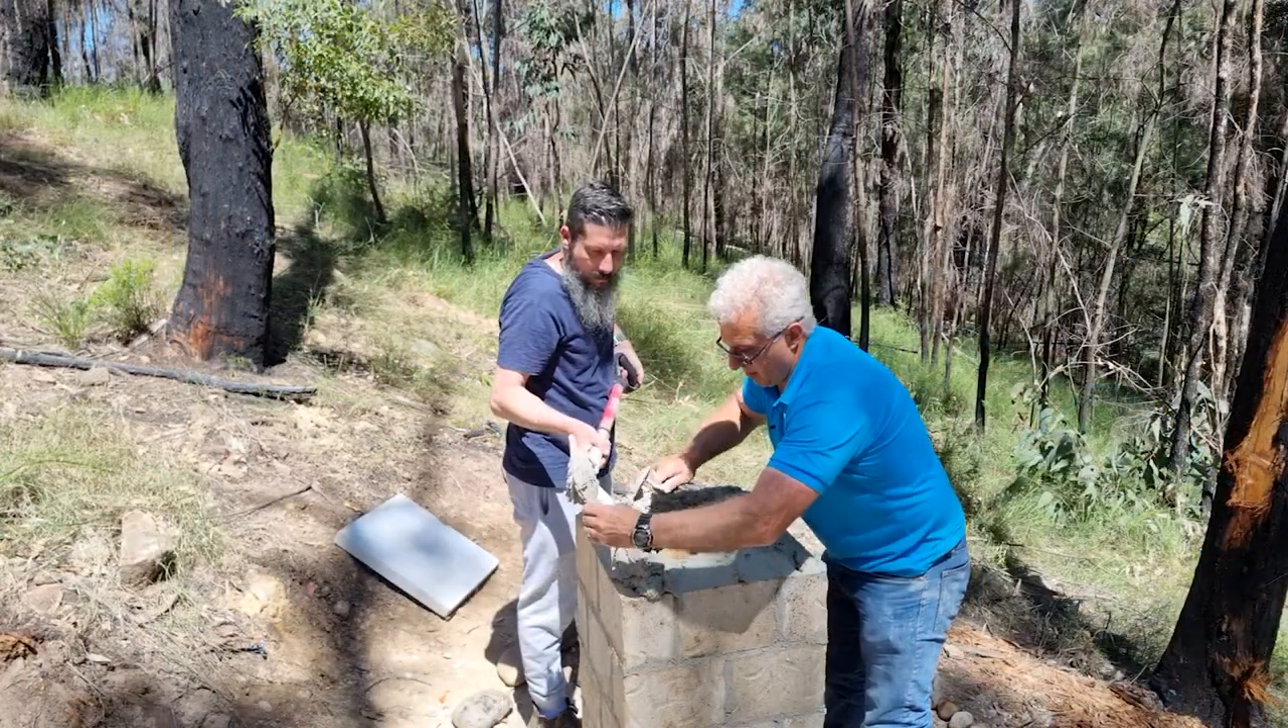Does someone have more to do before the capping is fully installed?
Yes.